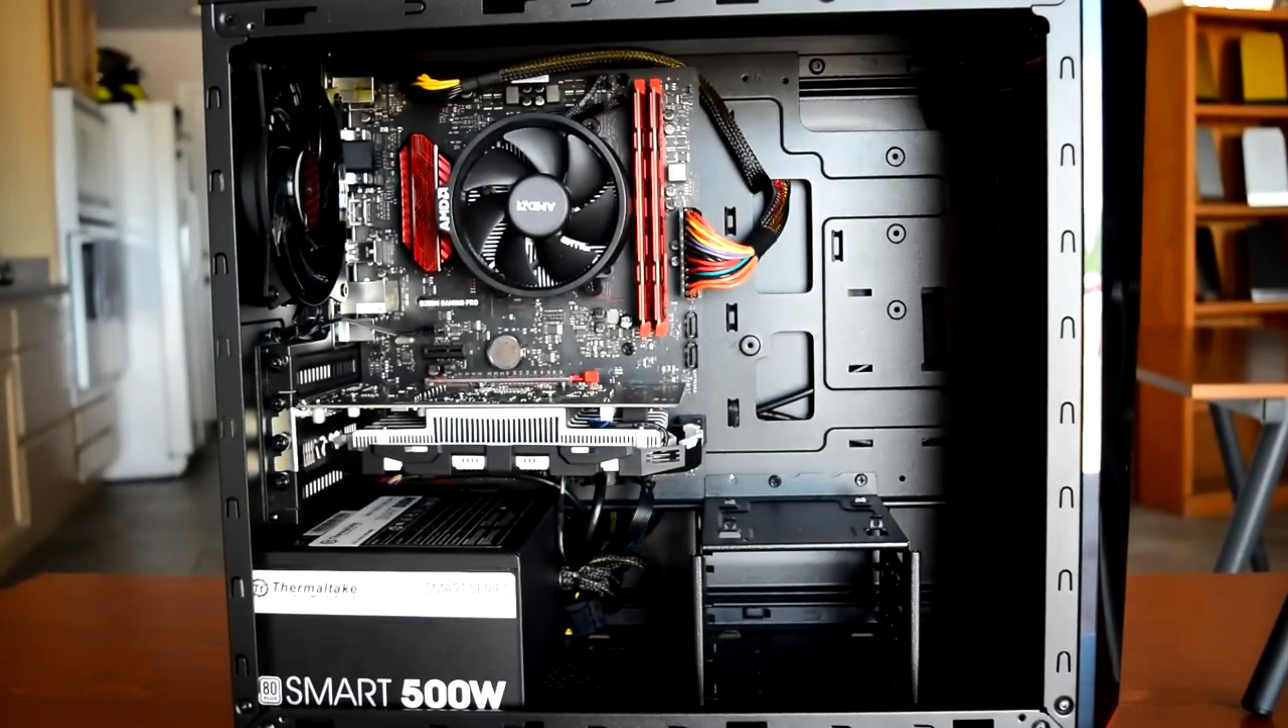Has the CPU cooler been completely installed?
Yes.